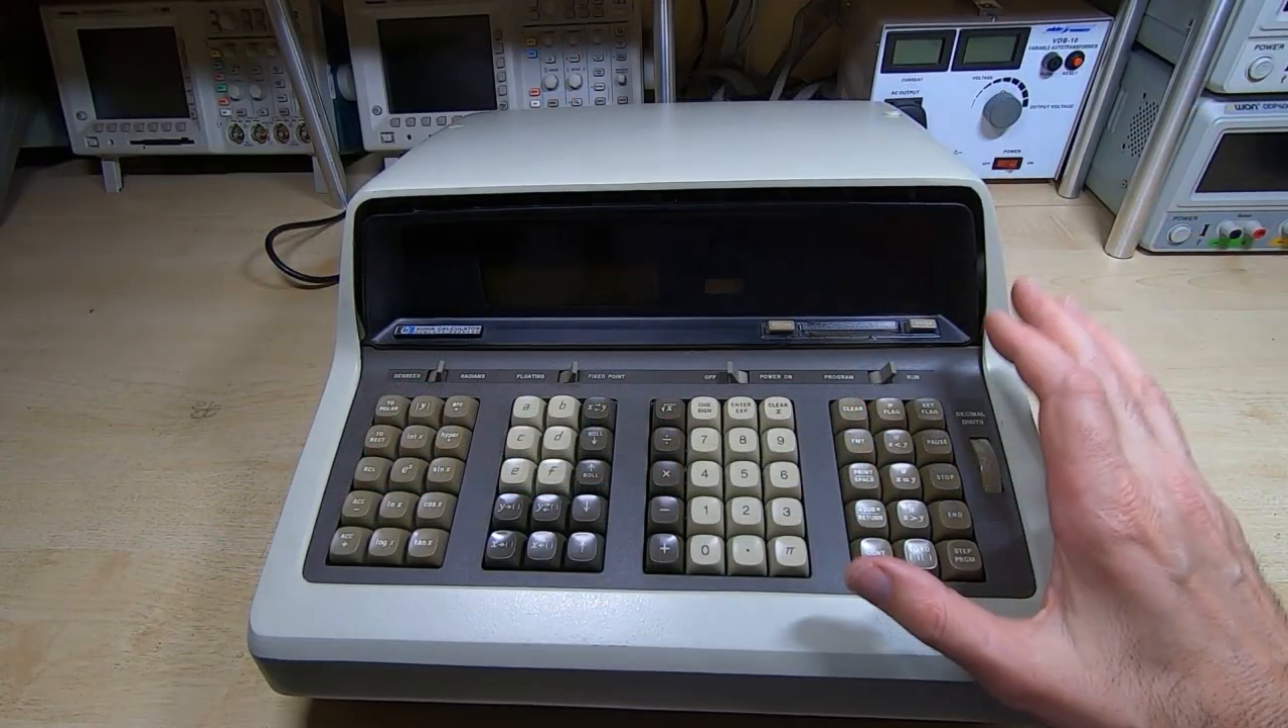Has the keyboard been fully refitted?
Yes.